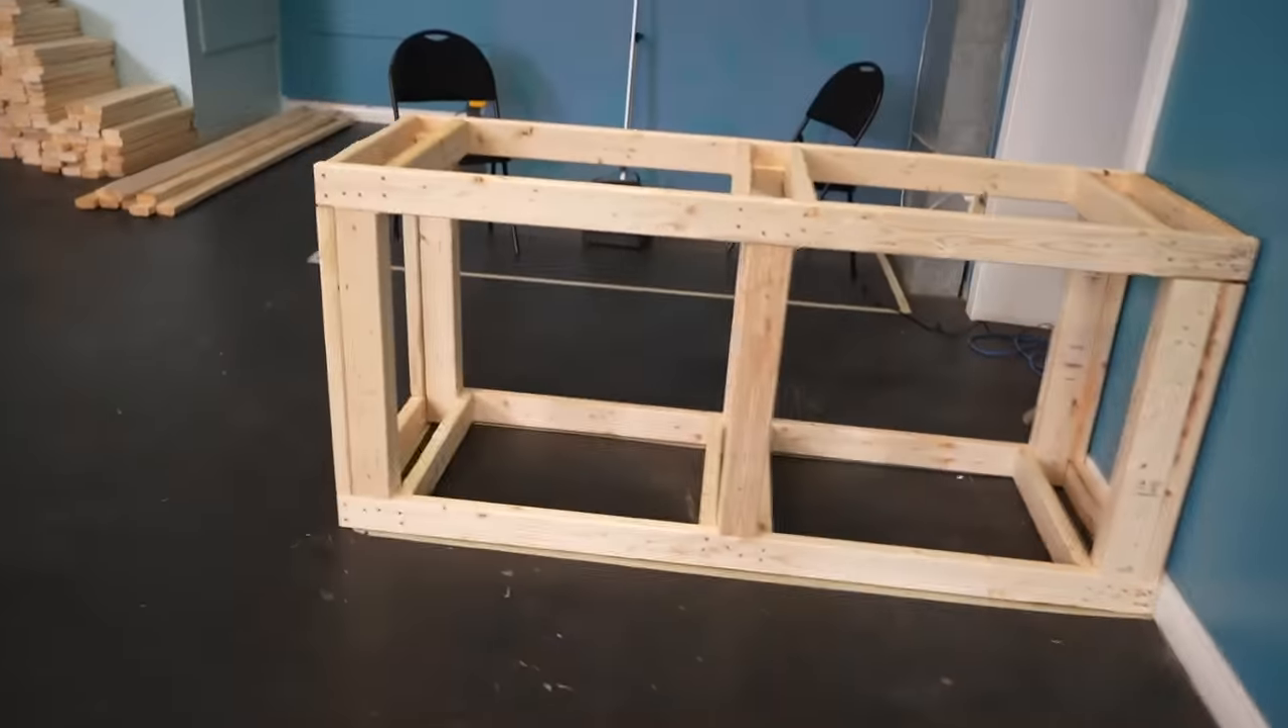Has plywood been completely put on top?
No.